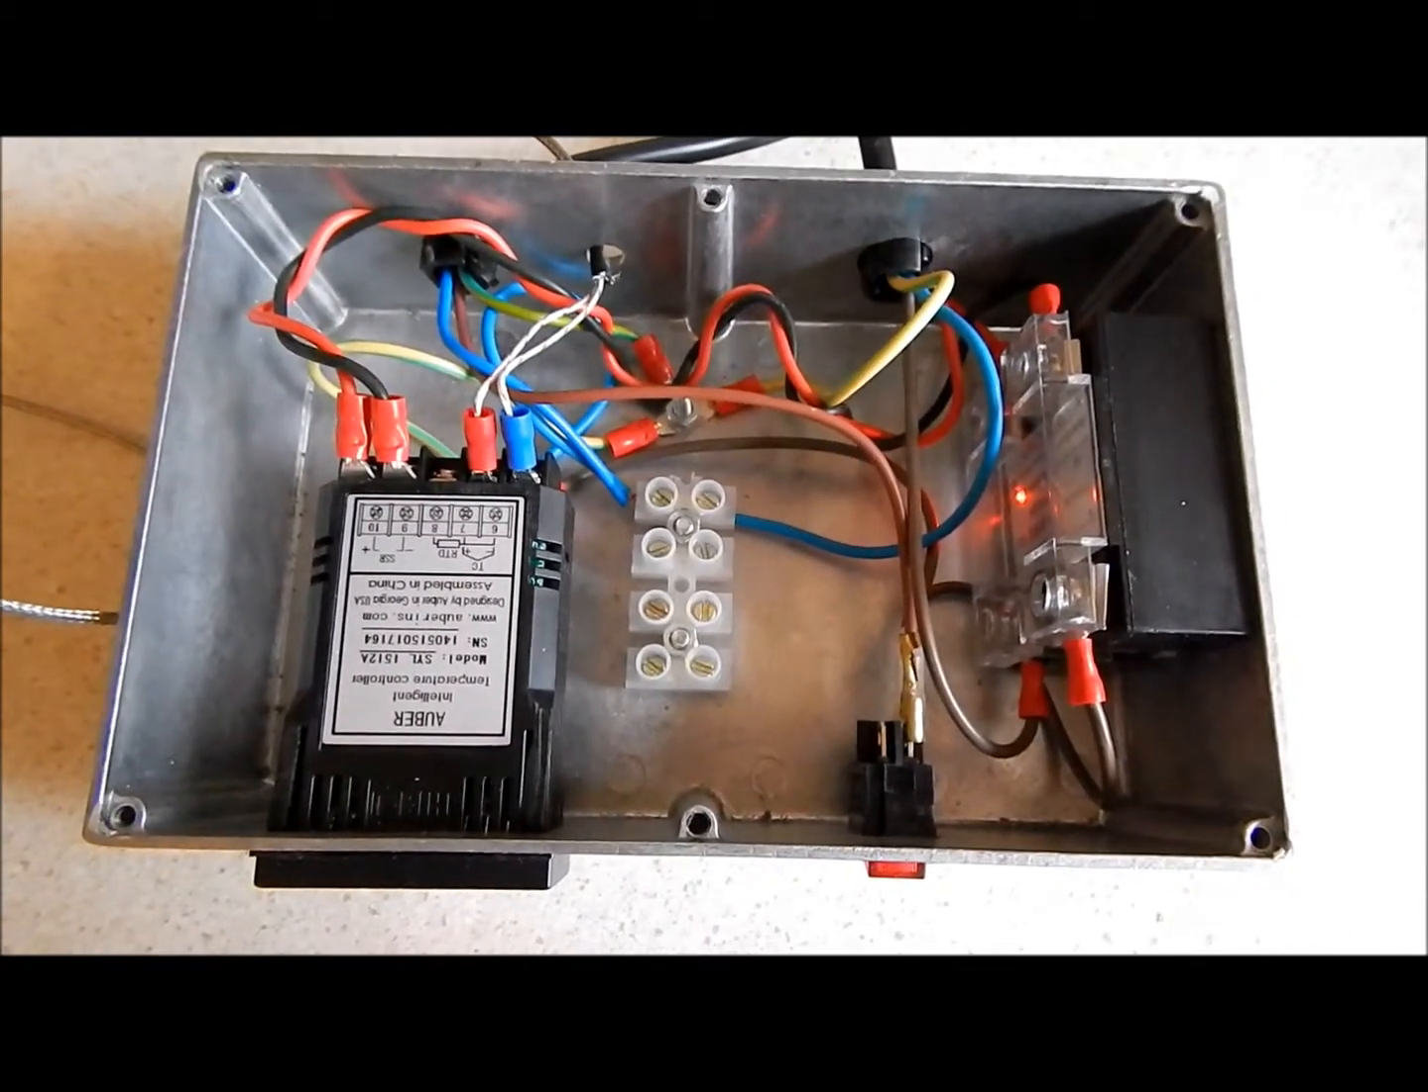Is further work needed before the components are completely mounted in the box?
No.